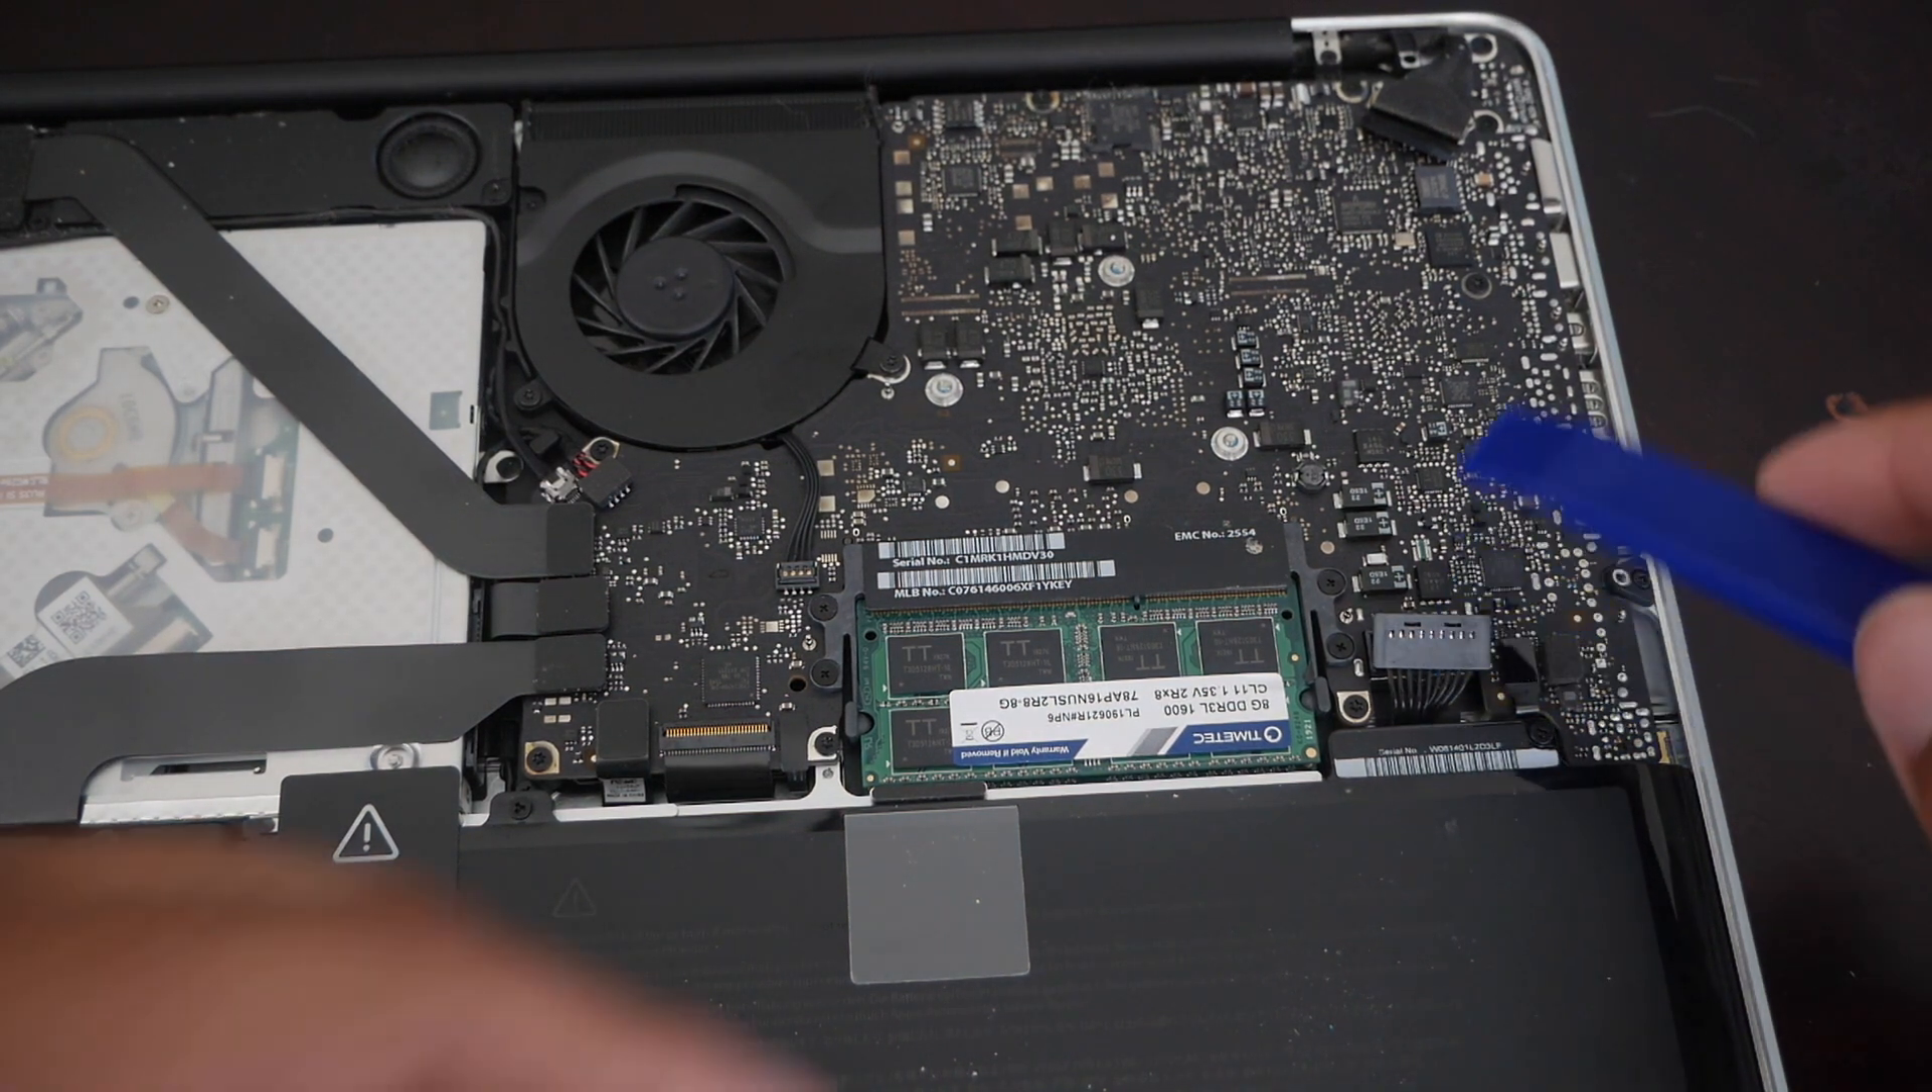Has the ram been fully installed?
Yes.